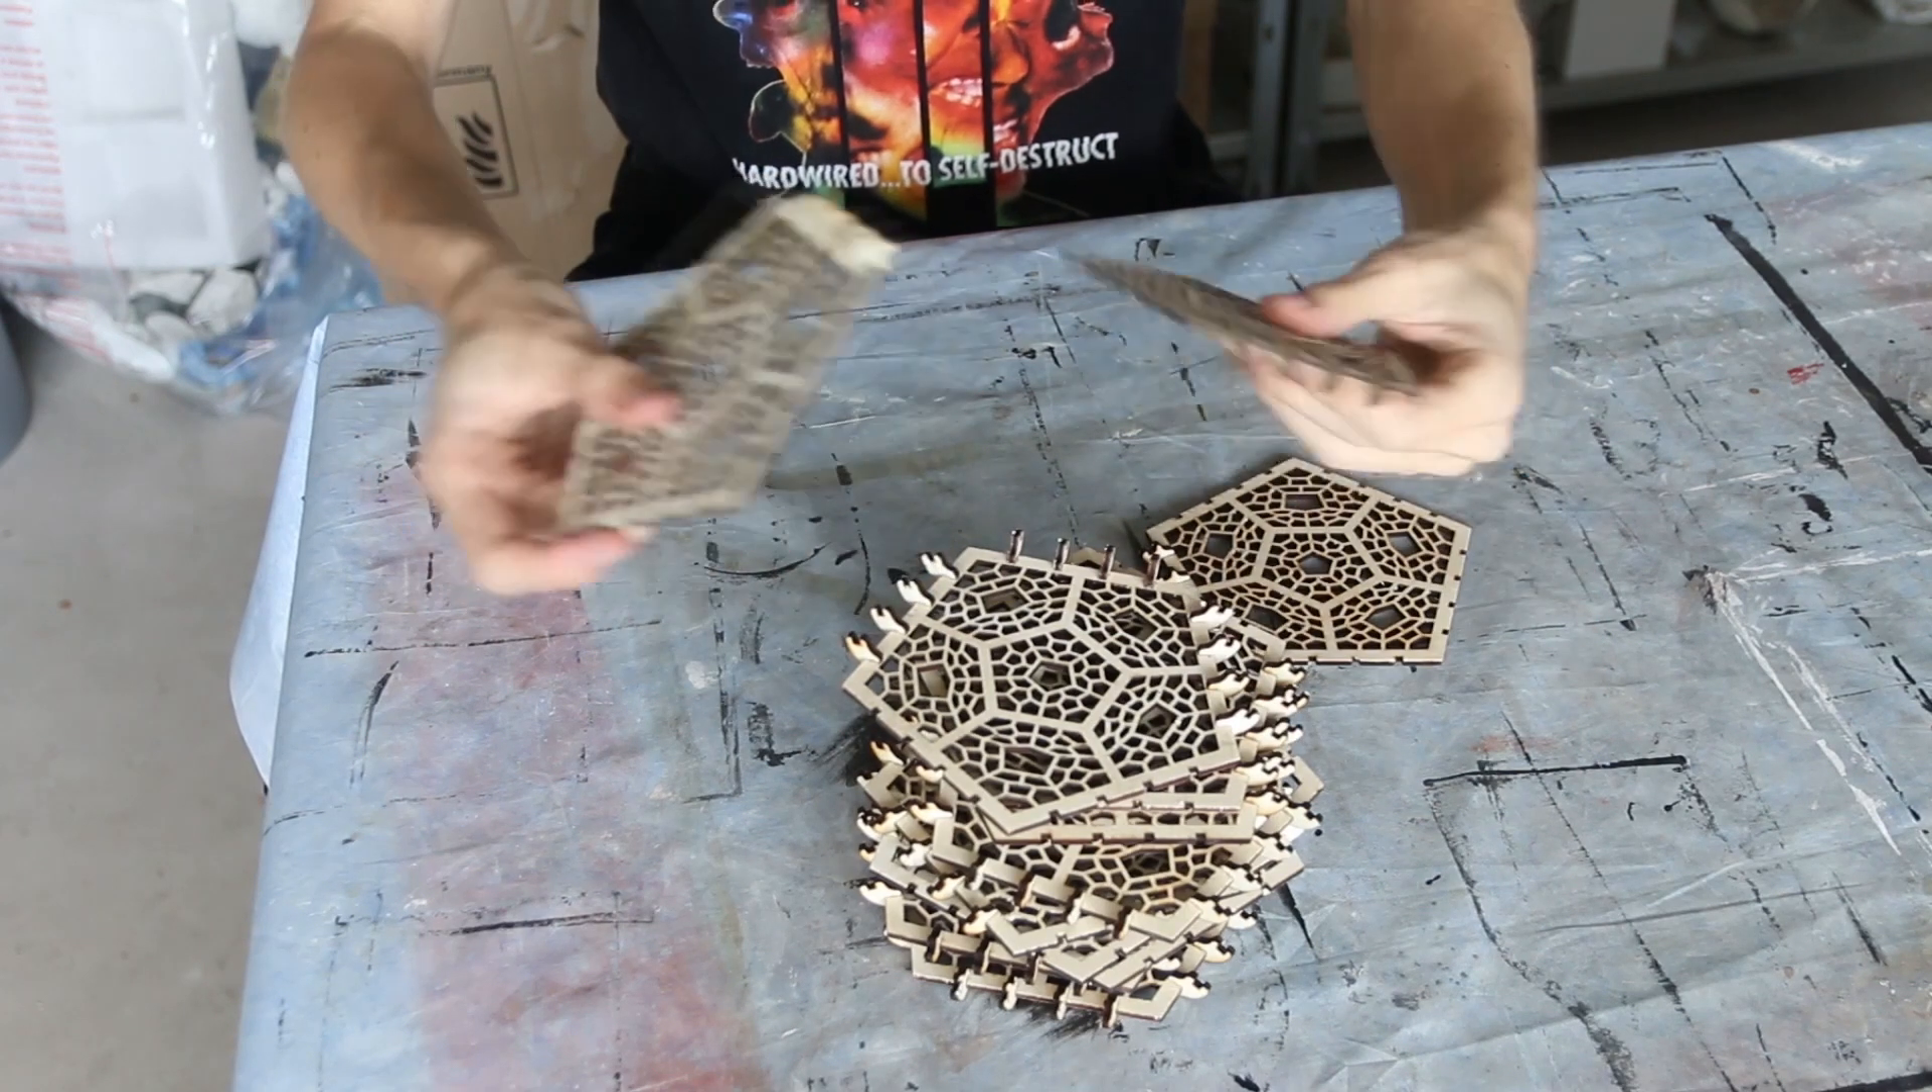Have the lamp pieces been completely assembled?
No.